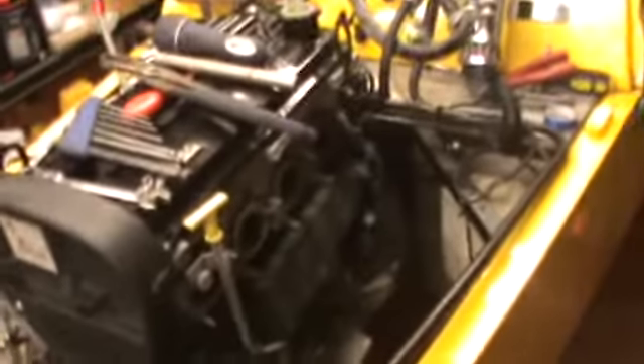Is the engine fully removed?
No.